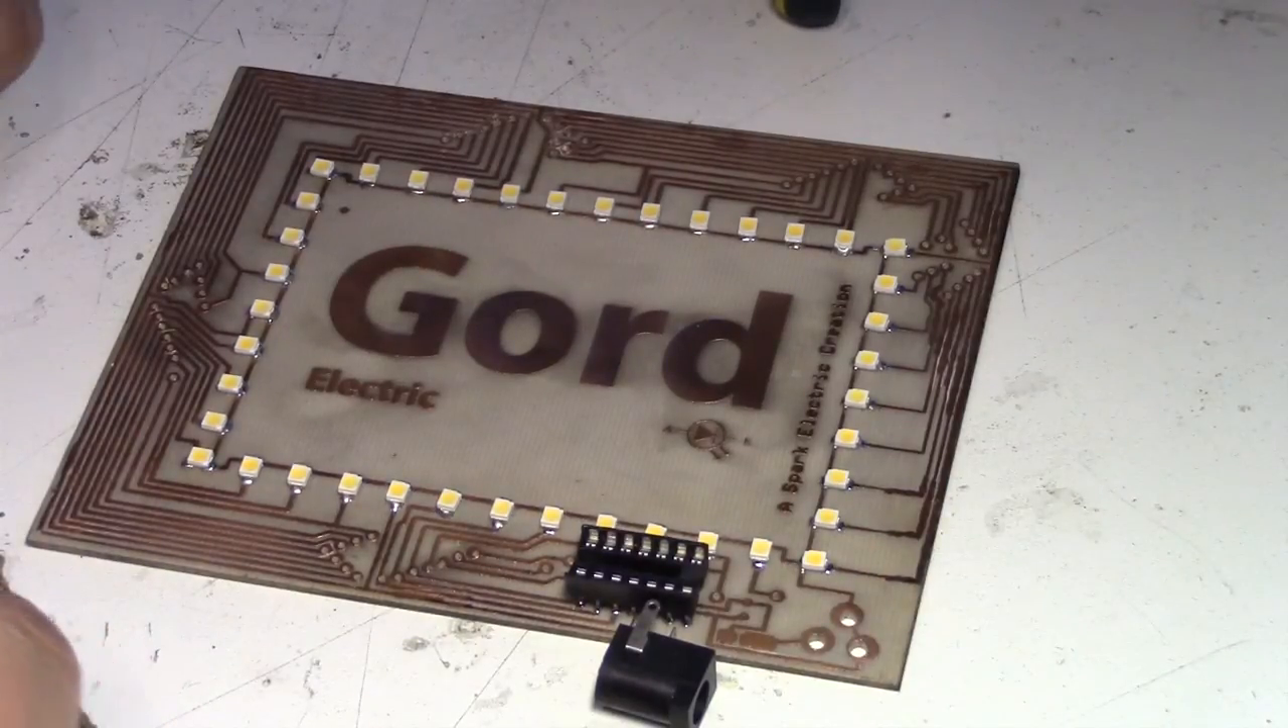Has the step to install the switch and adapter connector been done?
No.